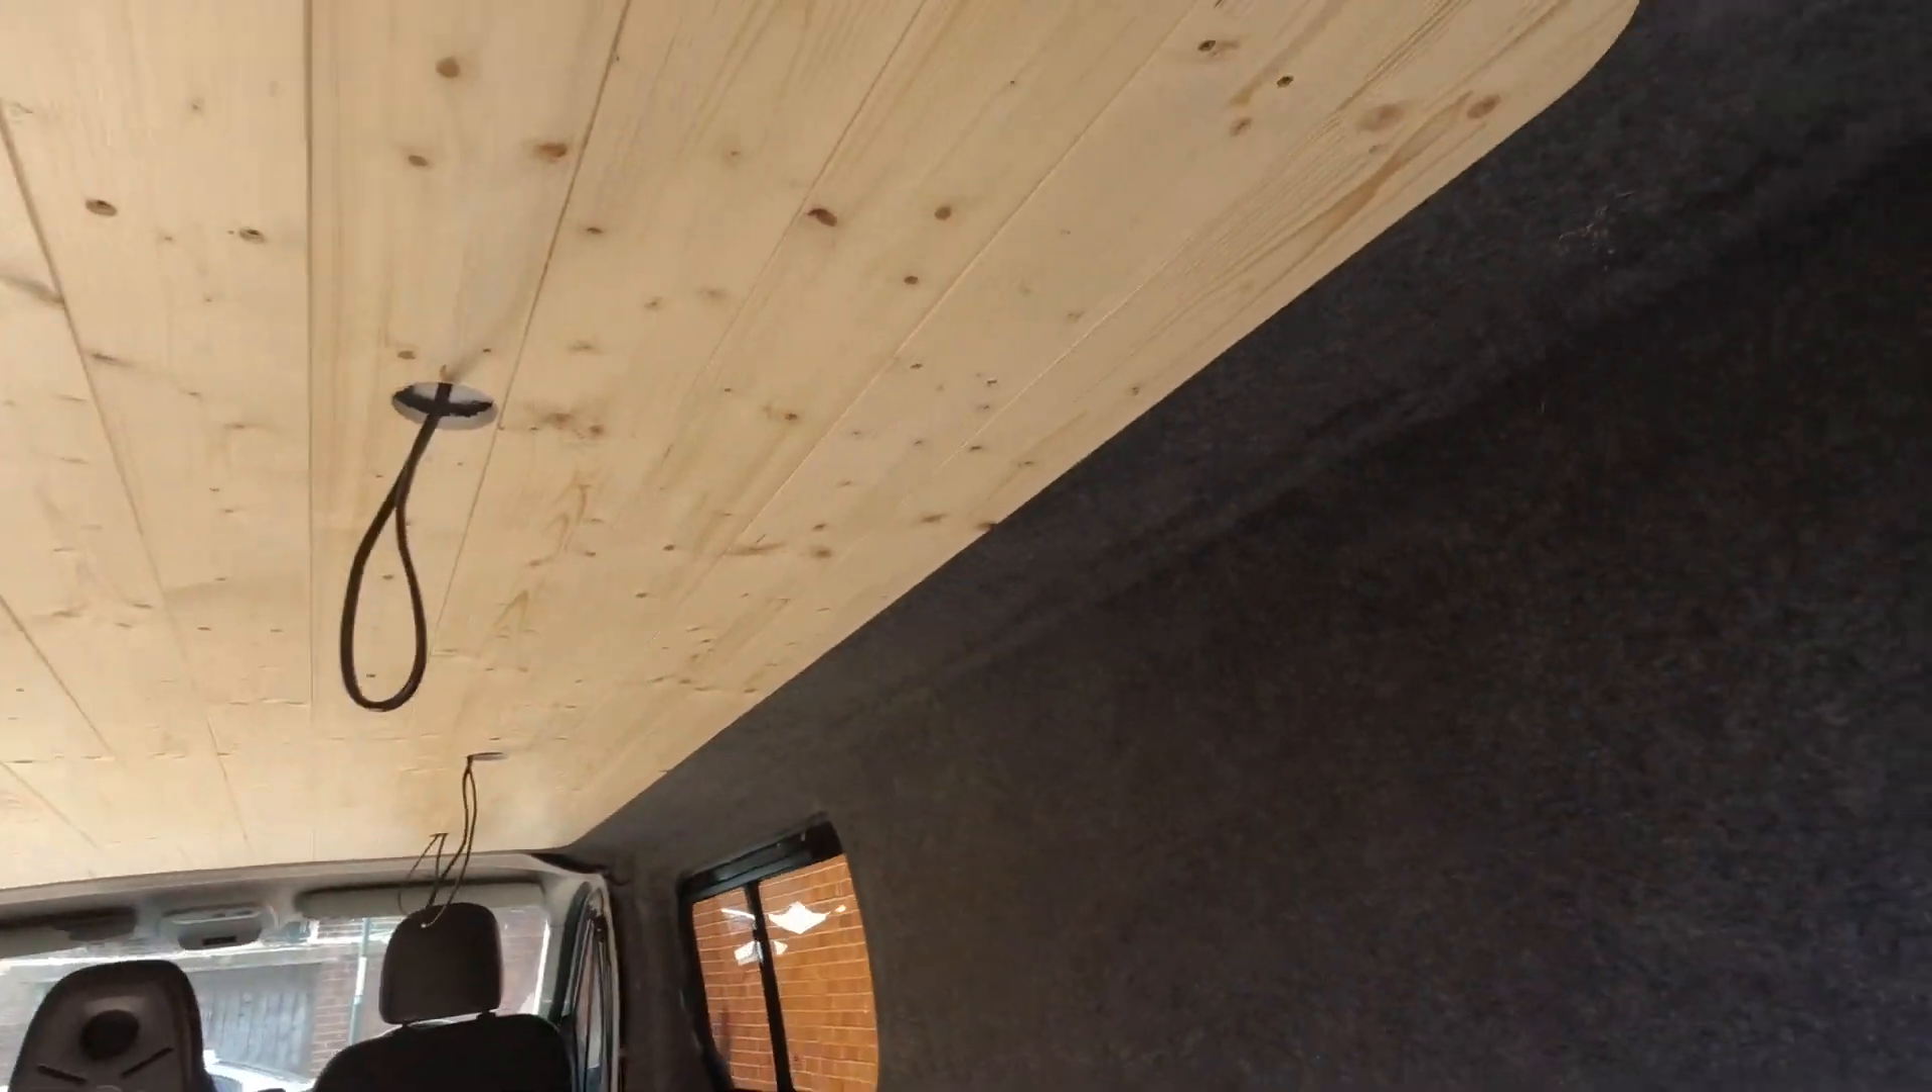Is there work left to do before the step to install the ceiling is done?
No.